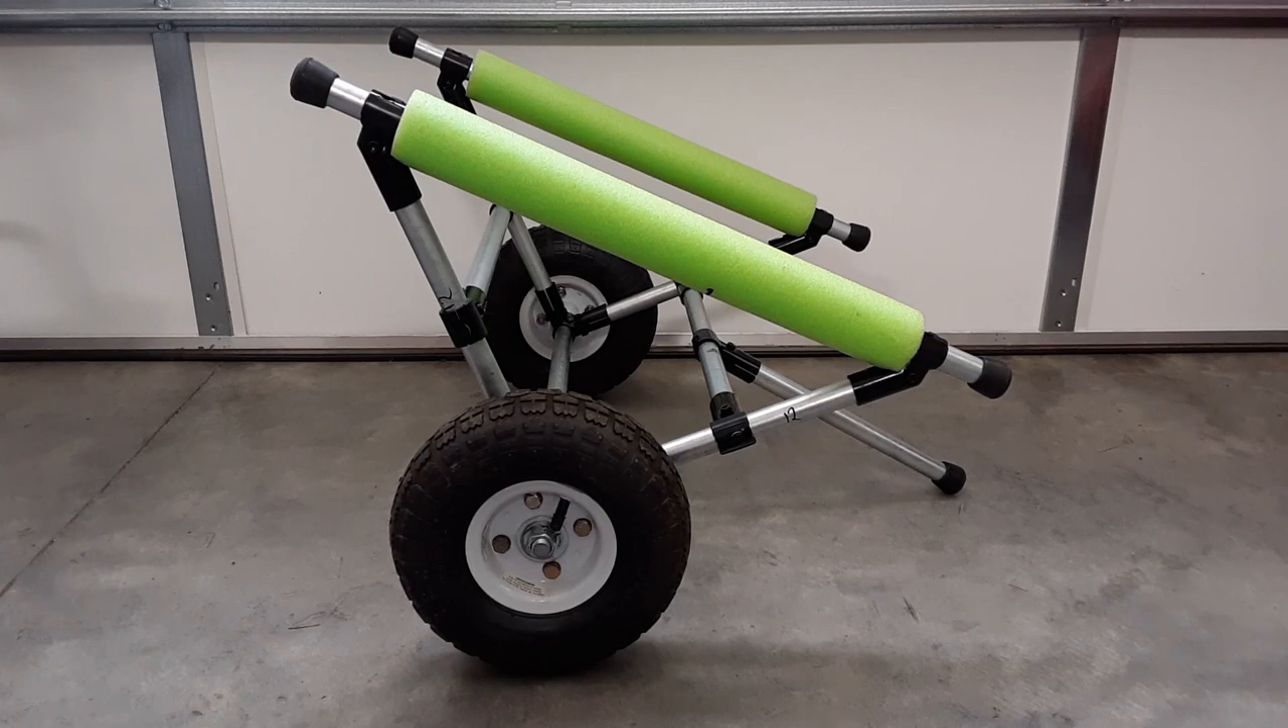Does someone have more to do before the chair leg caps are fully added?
No.